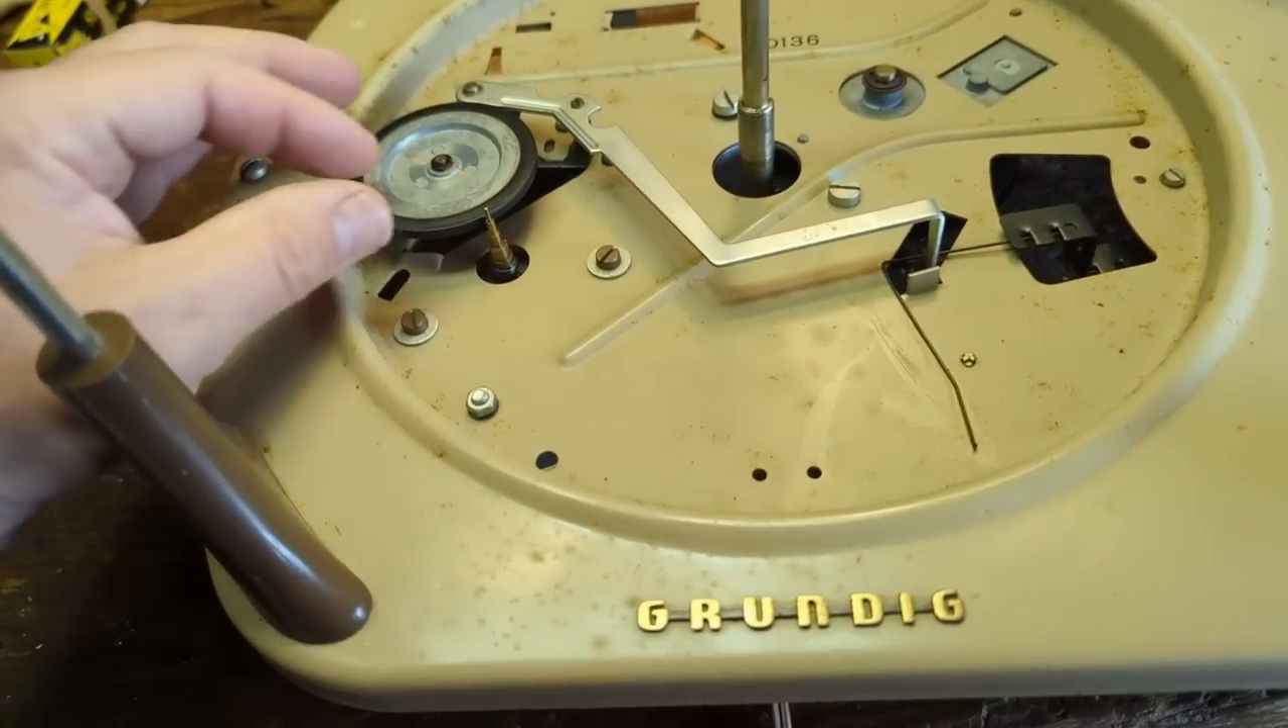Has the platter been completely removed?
Yes.